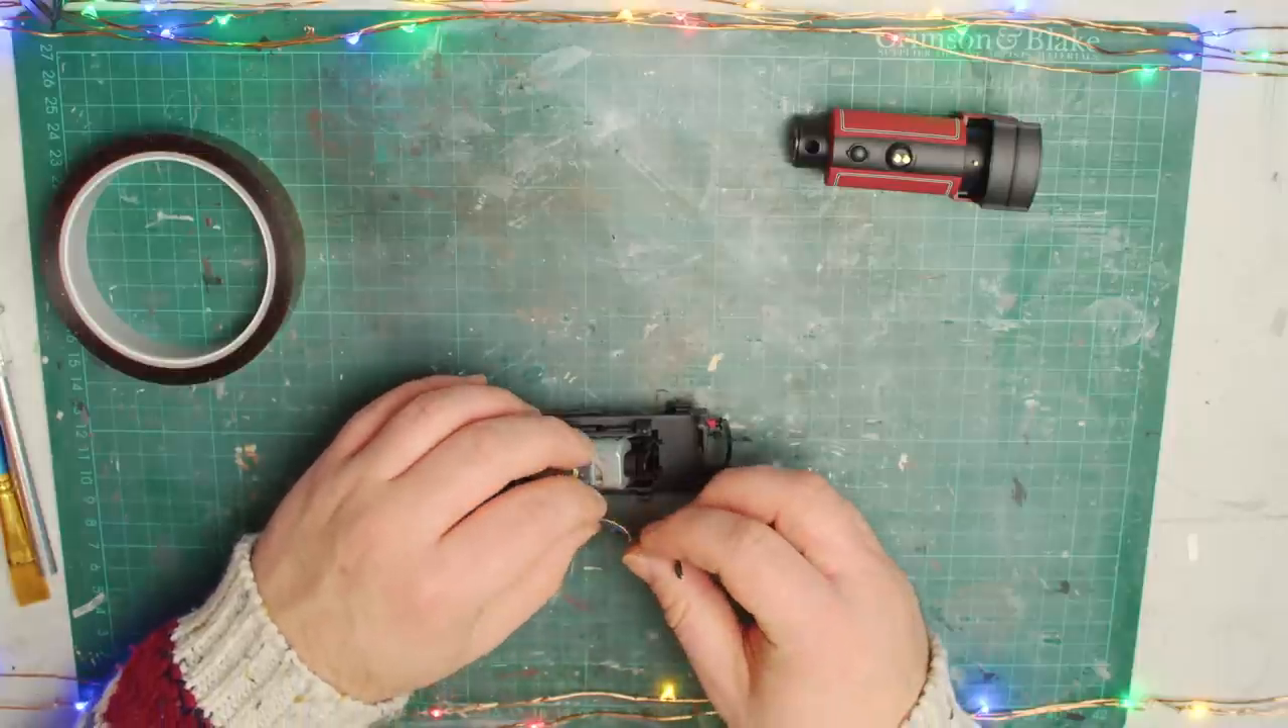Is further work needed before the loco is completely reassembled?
Yes.